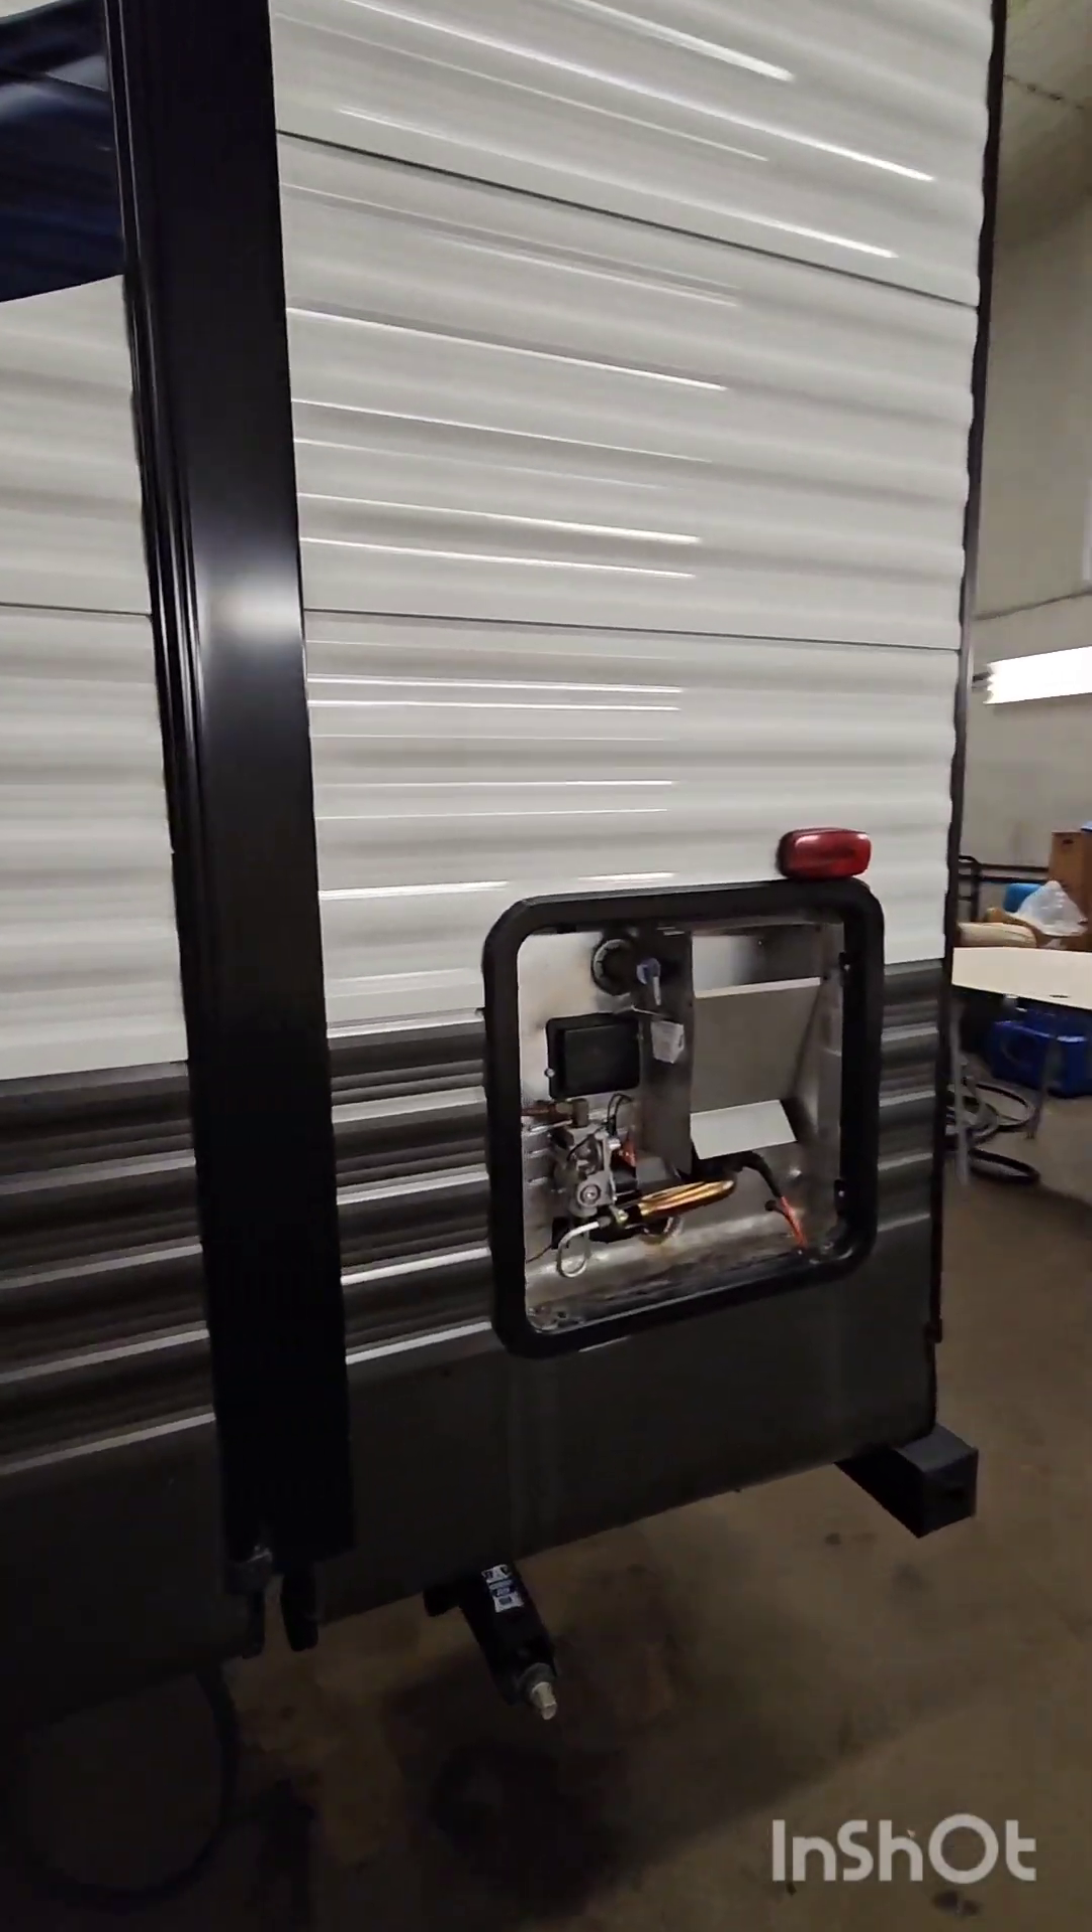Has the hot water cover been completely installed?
No.